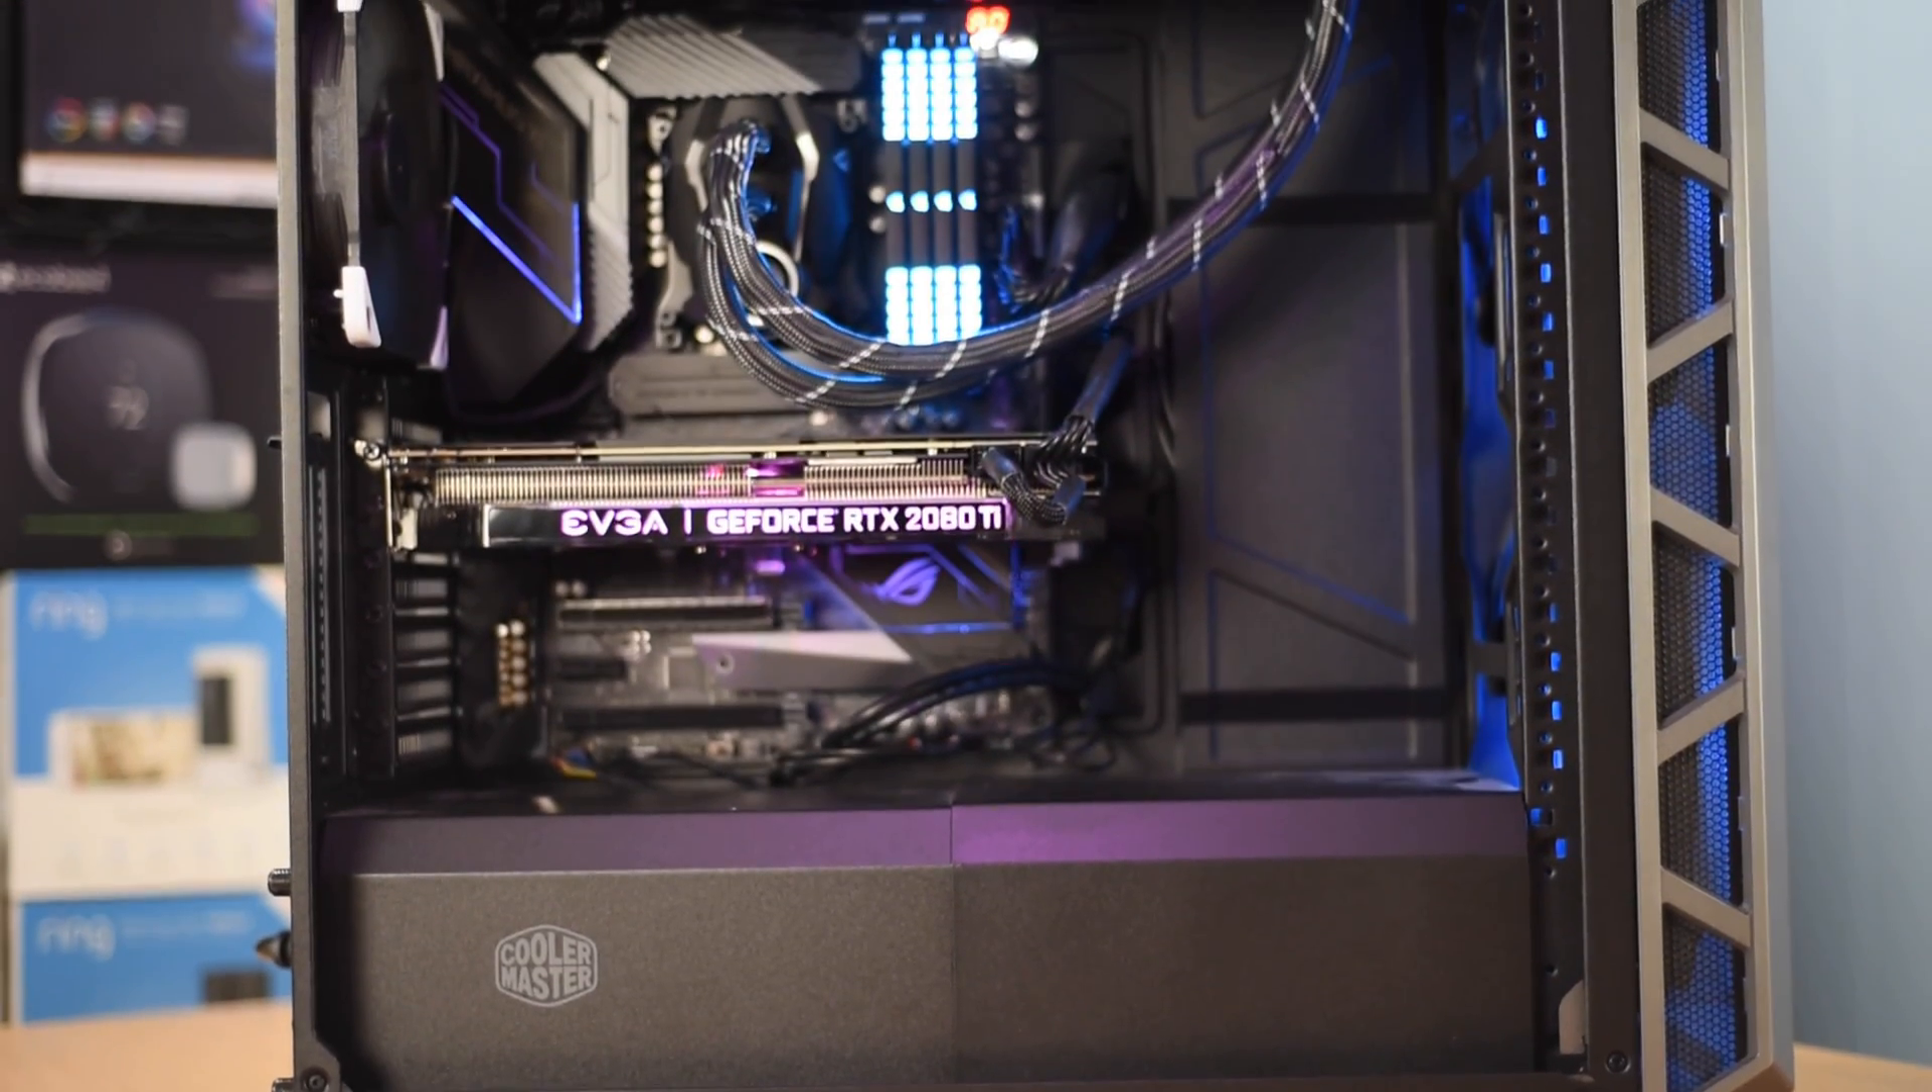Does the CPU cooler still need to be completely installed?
No.